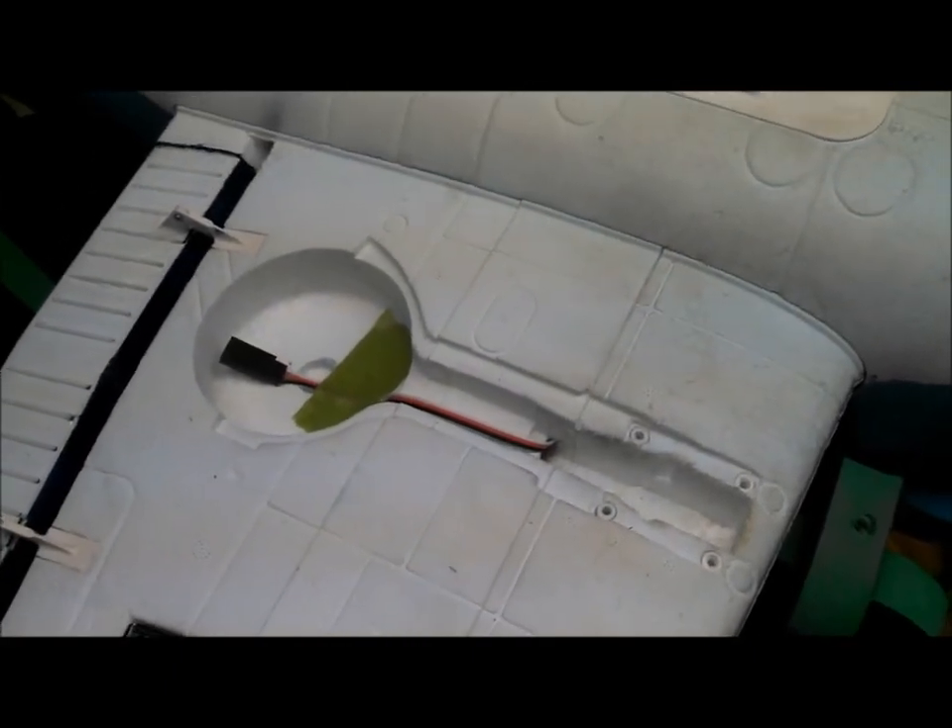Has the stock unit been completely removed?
Yes.